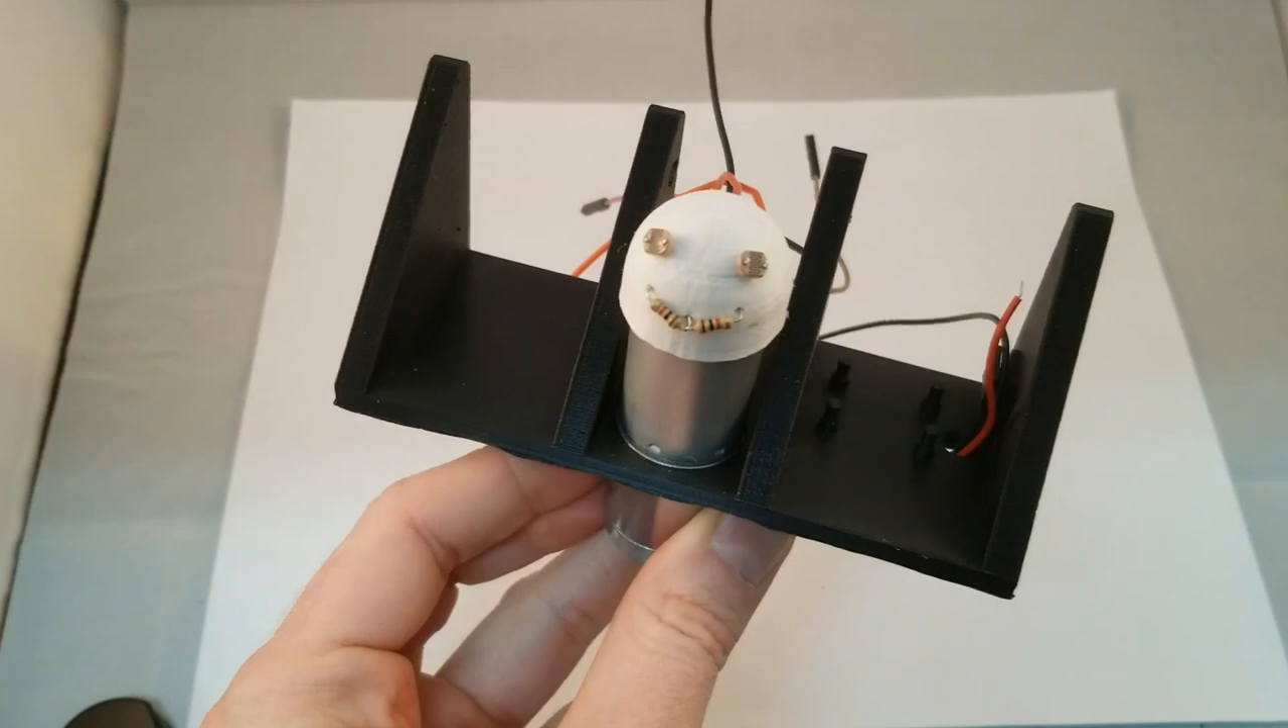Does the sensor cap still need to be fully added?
No.